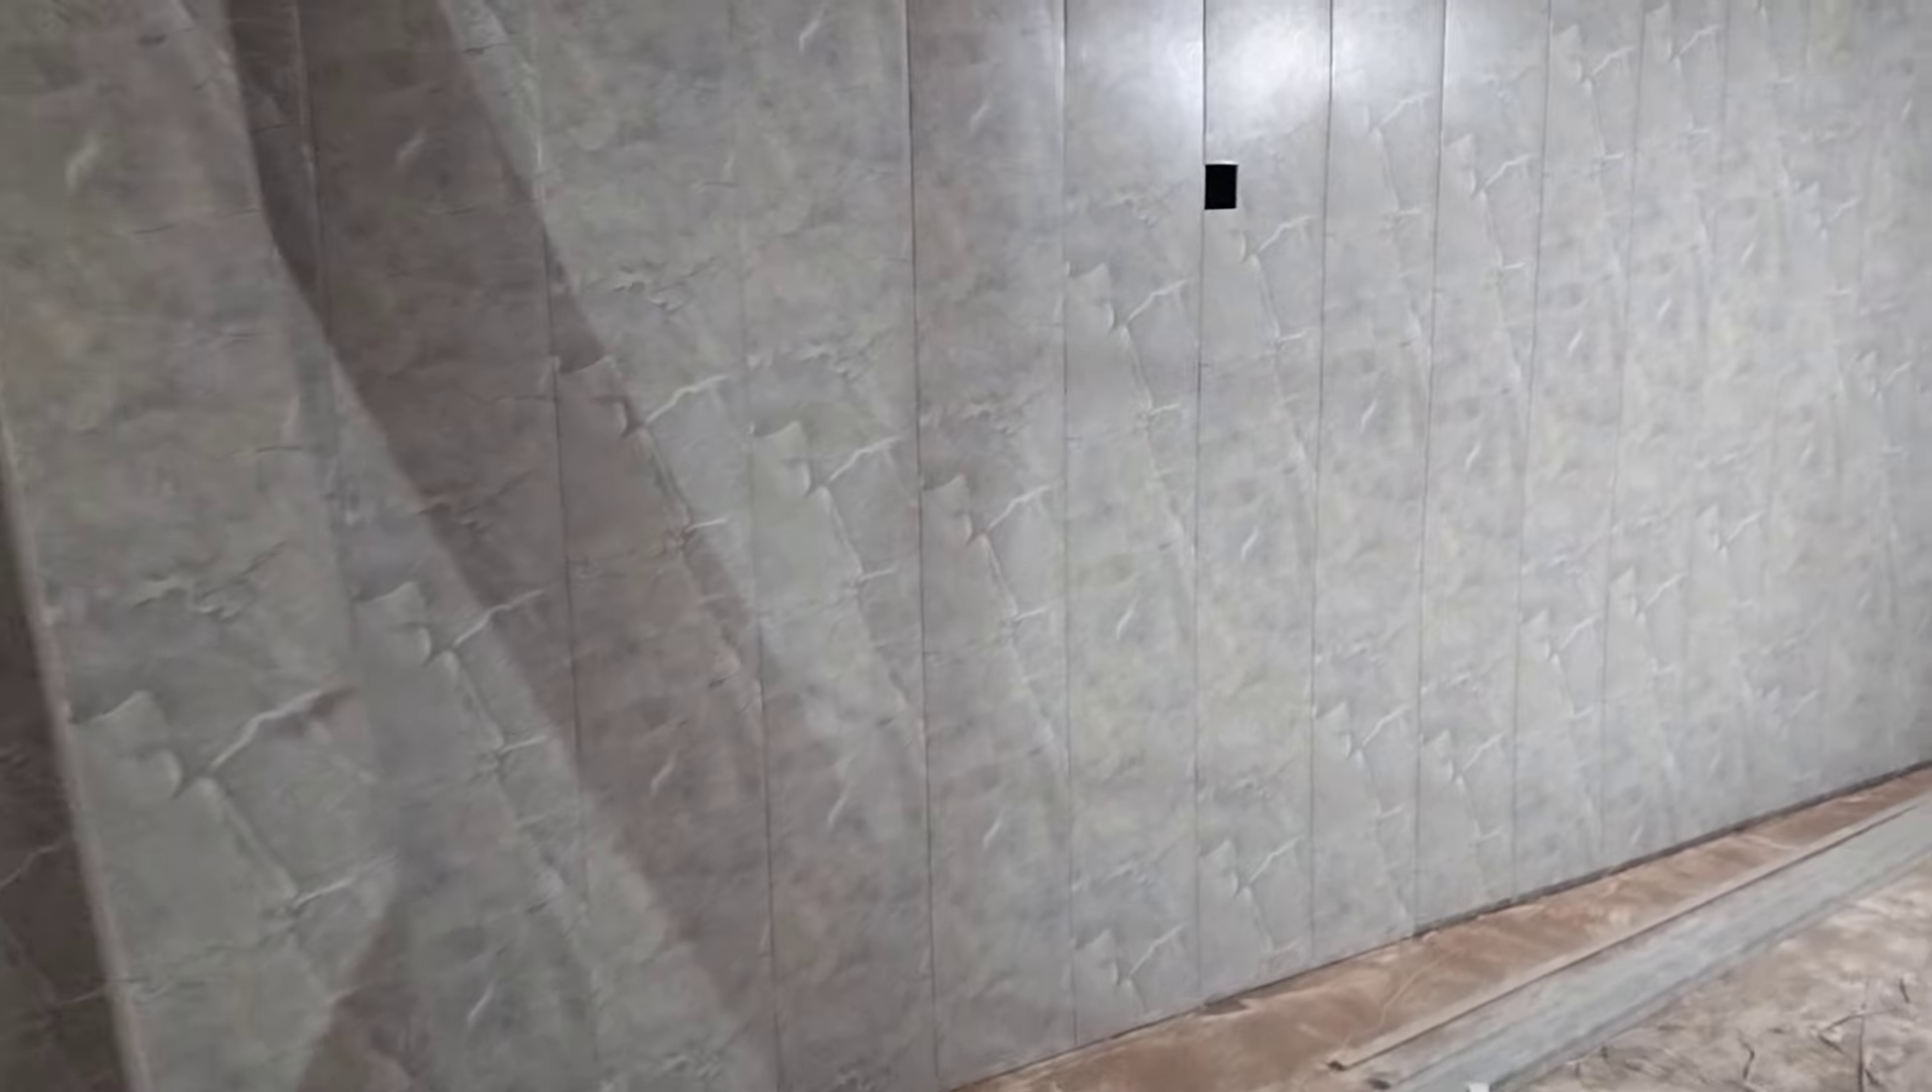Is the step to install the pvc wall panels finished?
Yes.